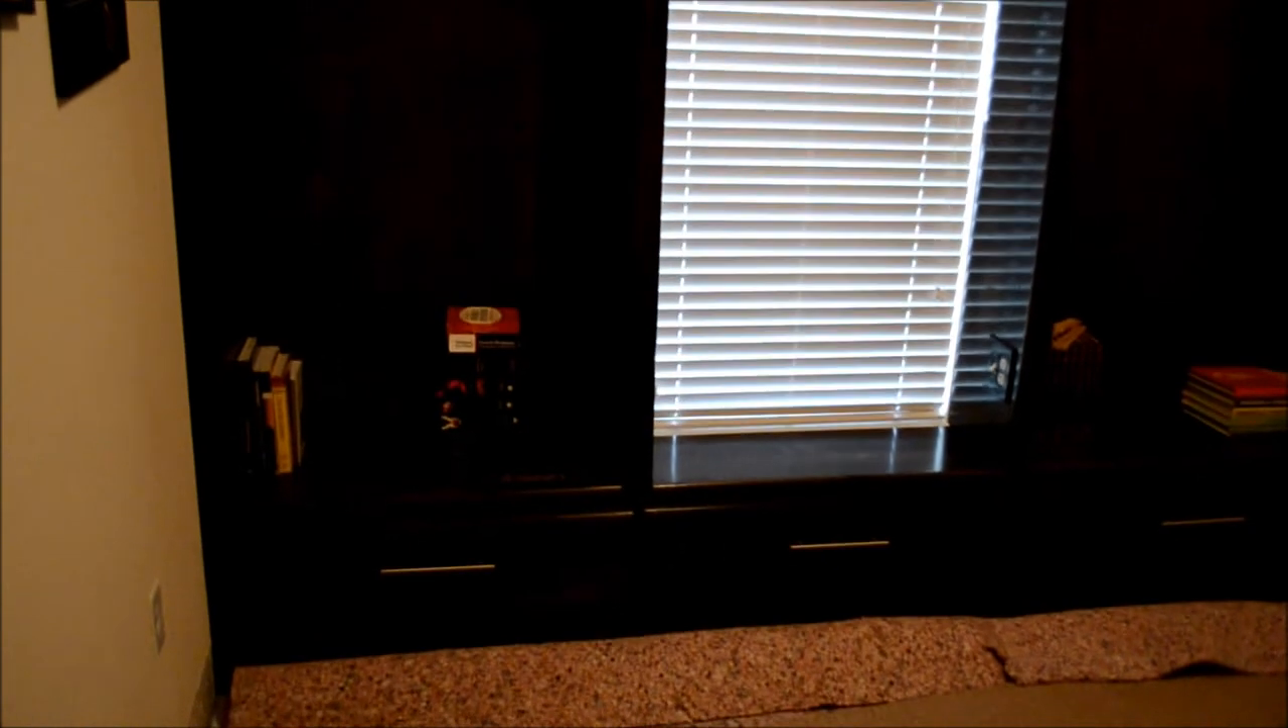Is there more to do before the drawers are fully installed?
No.